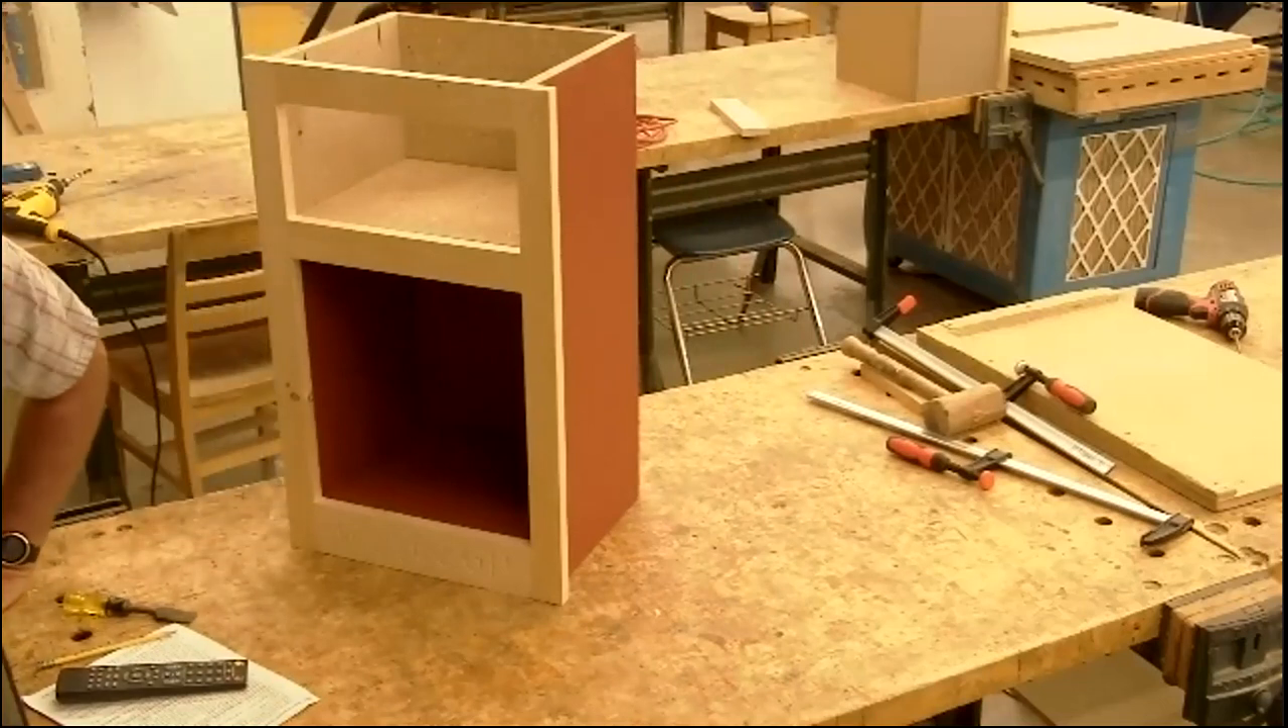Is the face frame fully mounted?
Yes.